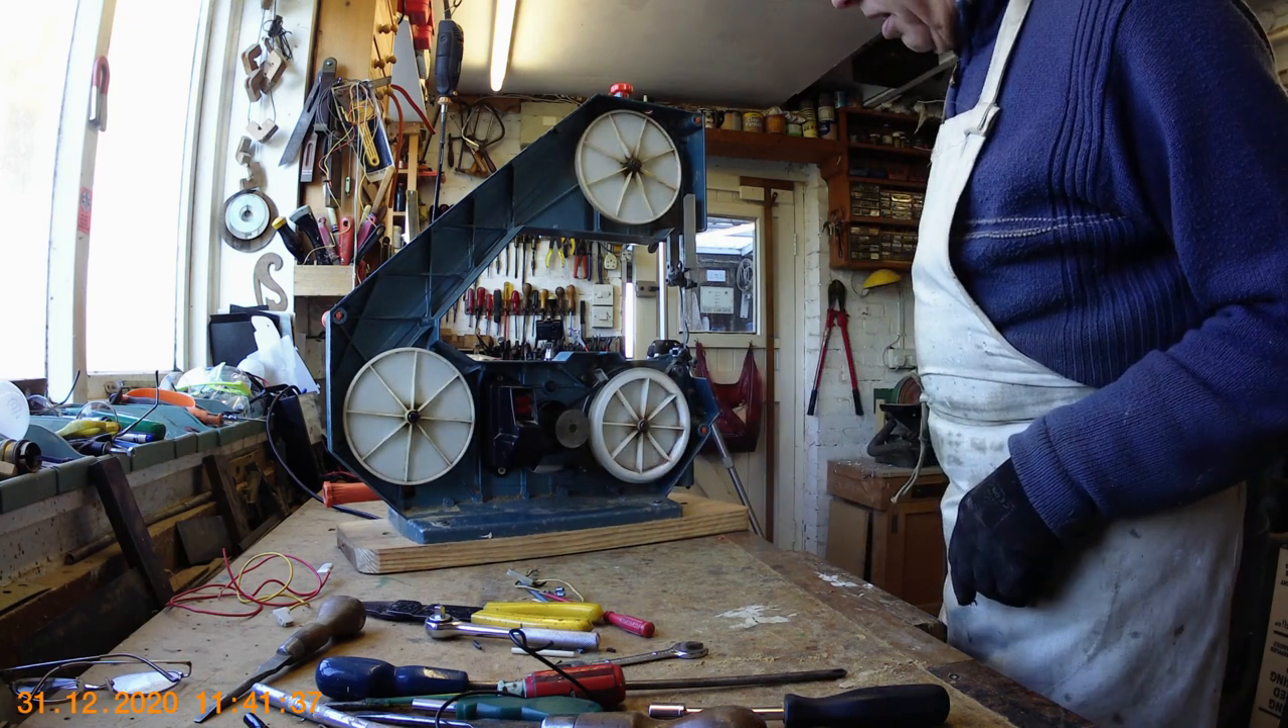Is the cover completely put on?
No.